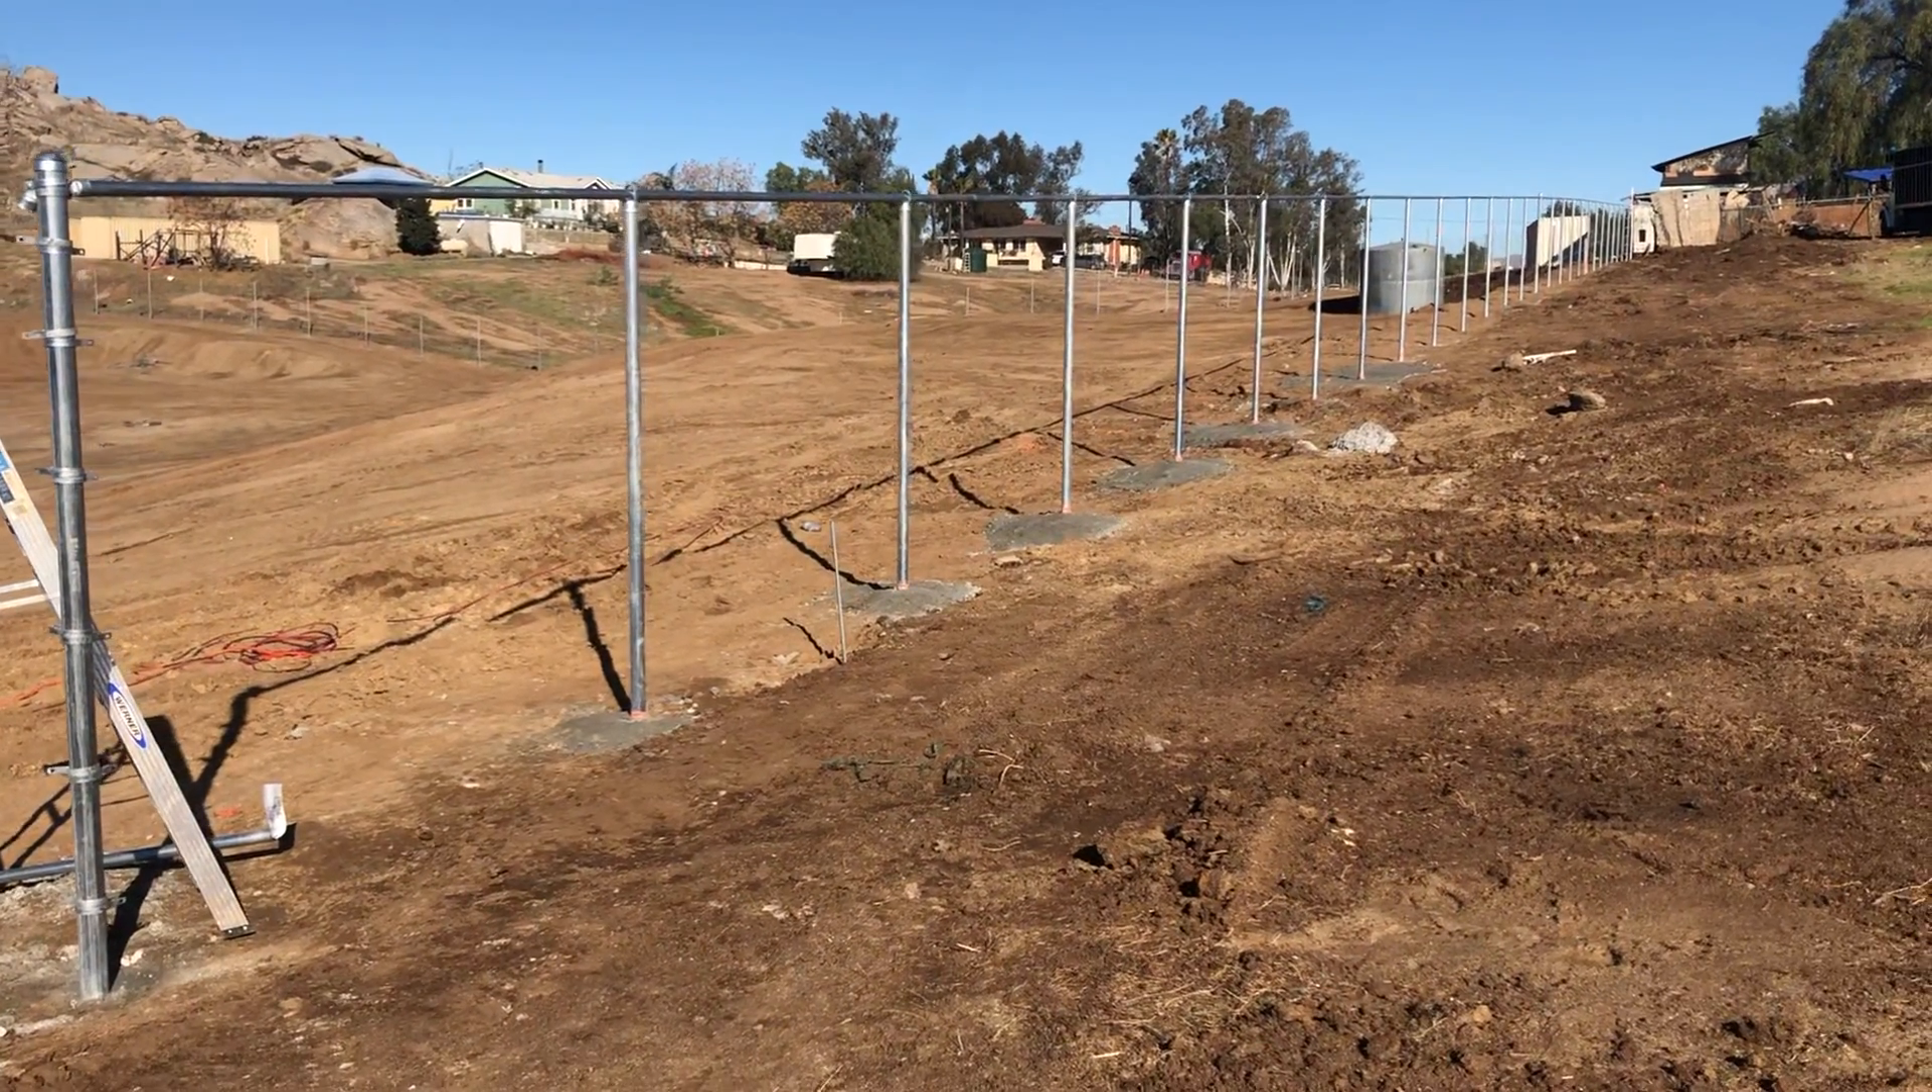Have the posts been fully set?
Yes.